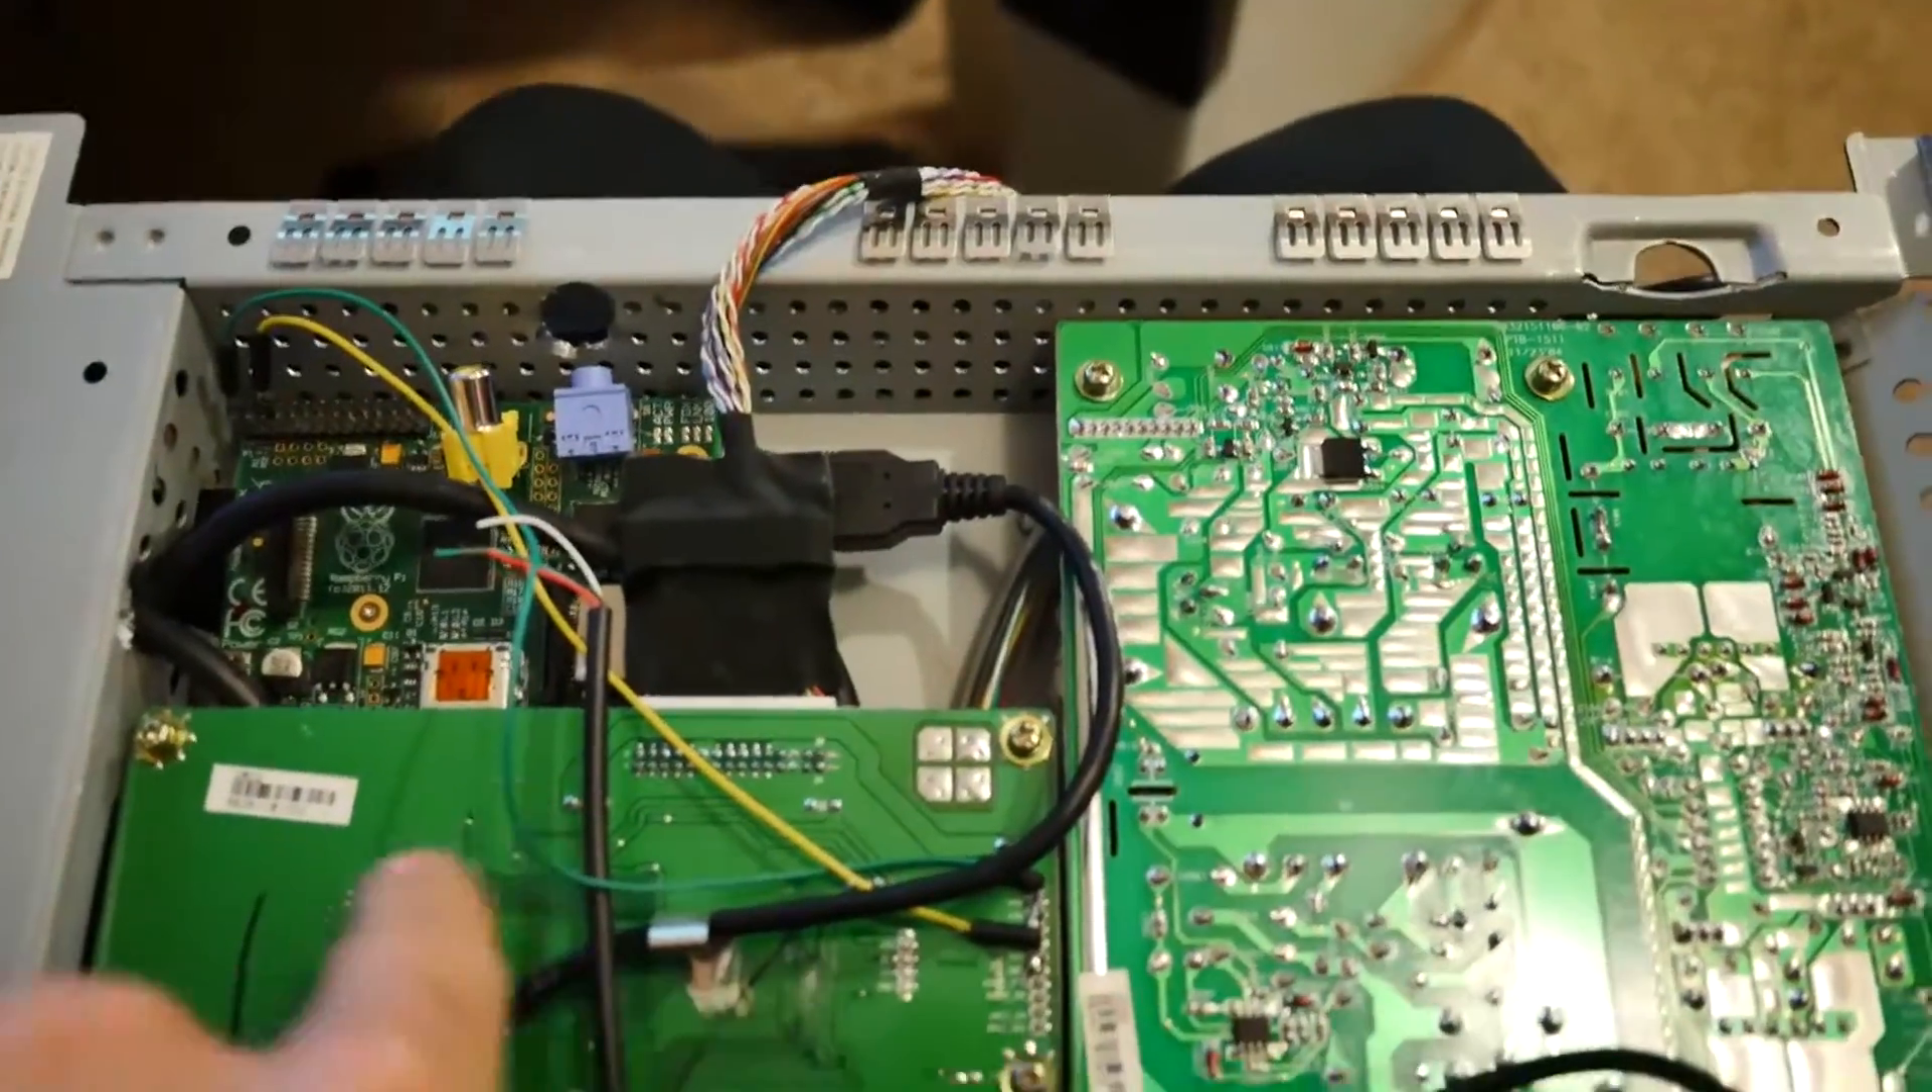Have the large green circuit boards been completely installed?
Yes.